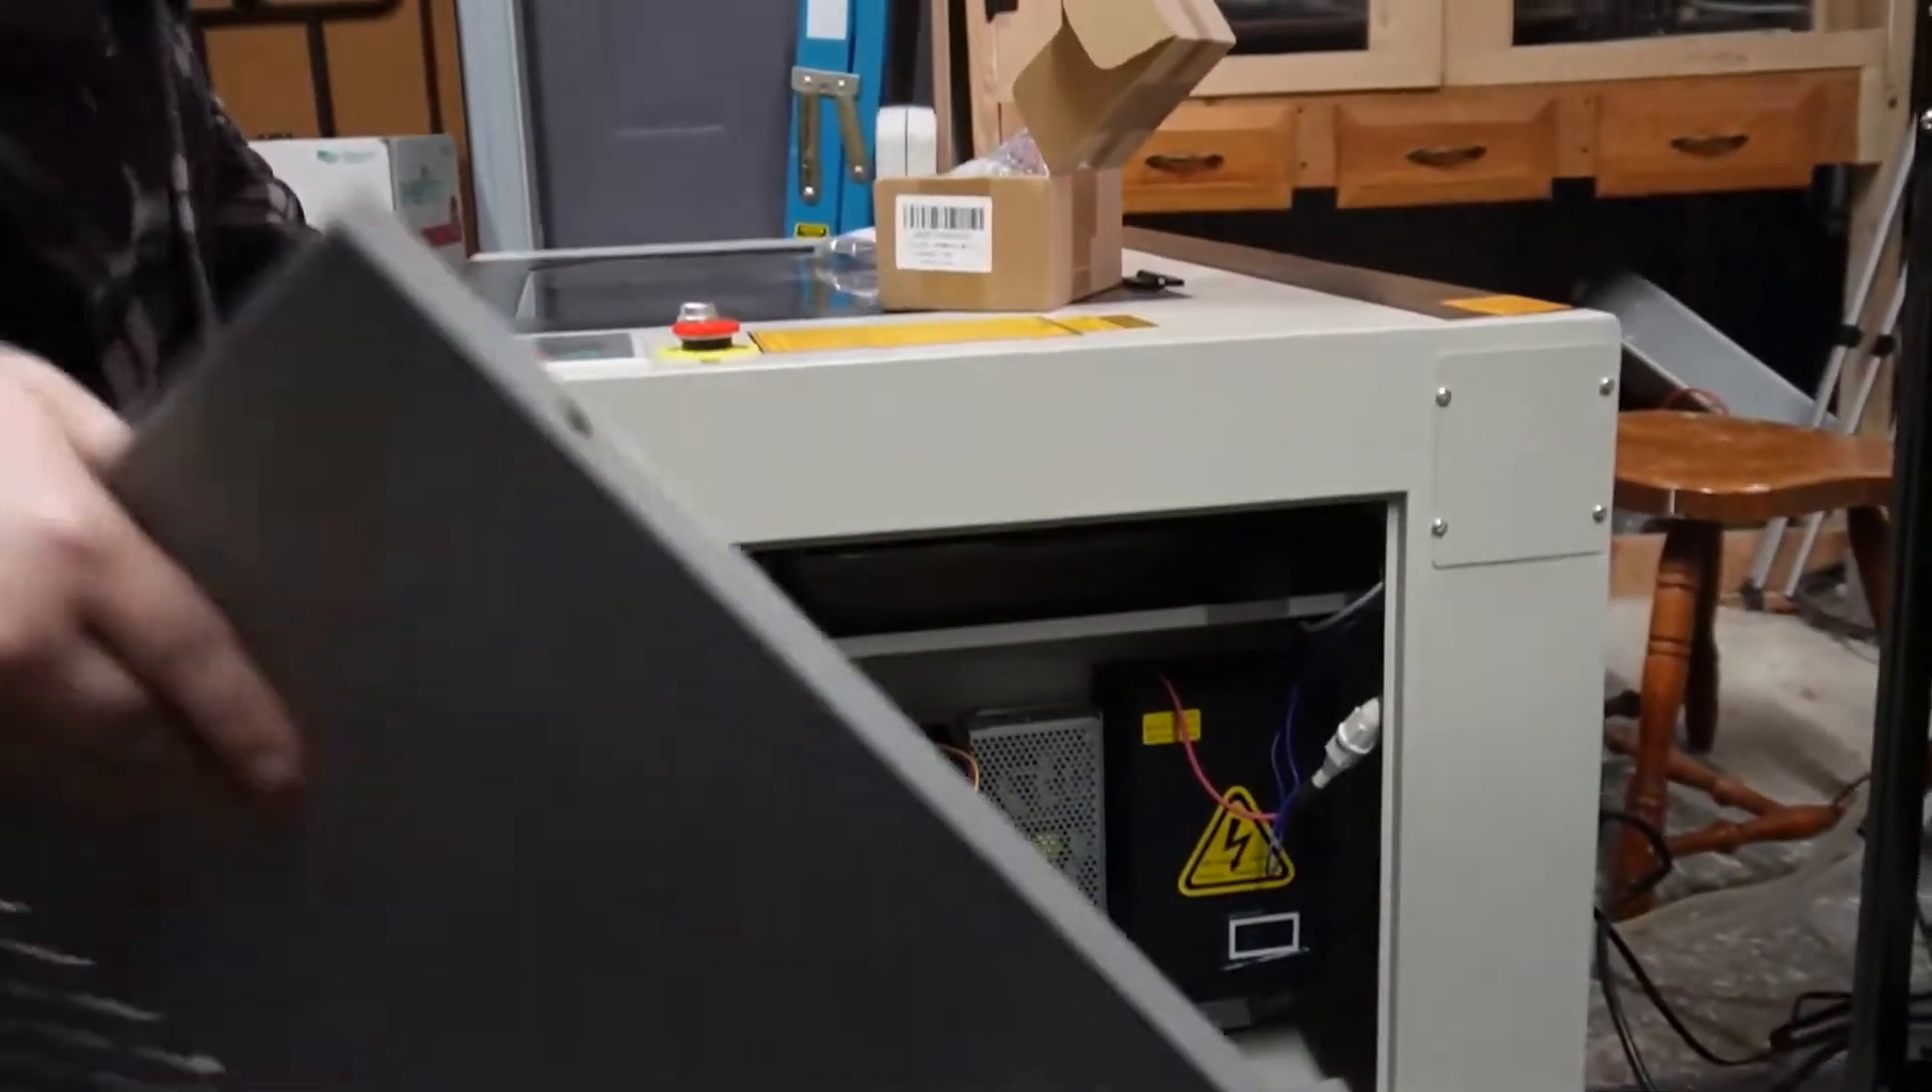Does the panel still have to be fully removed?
No.